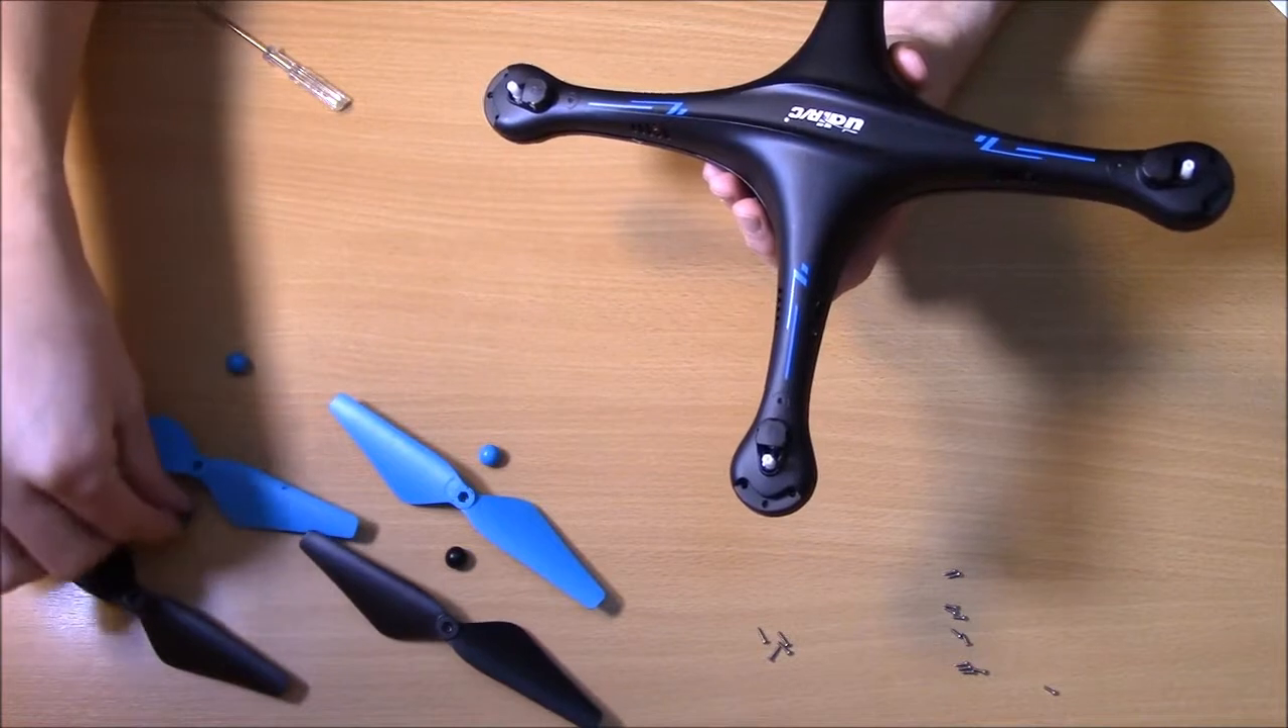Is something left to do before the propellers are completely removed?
No.